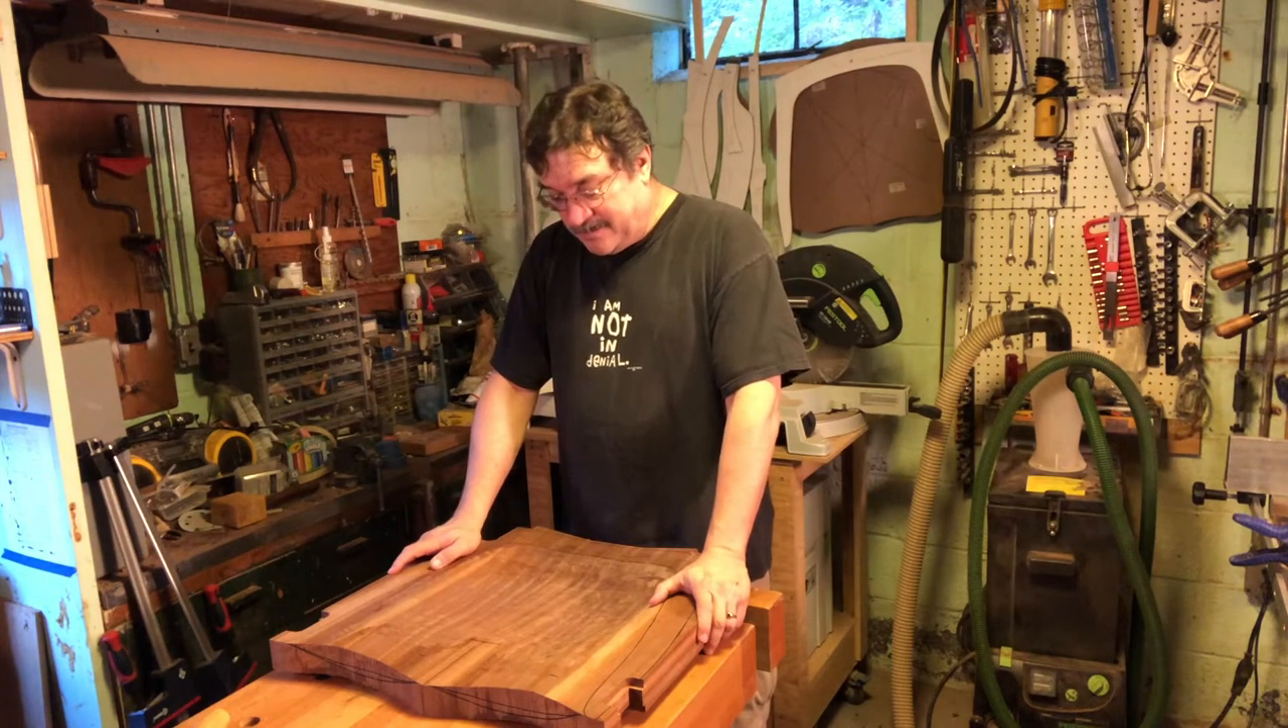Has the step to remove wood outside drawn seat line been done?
No.